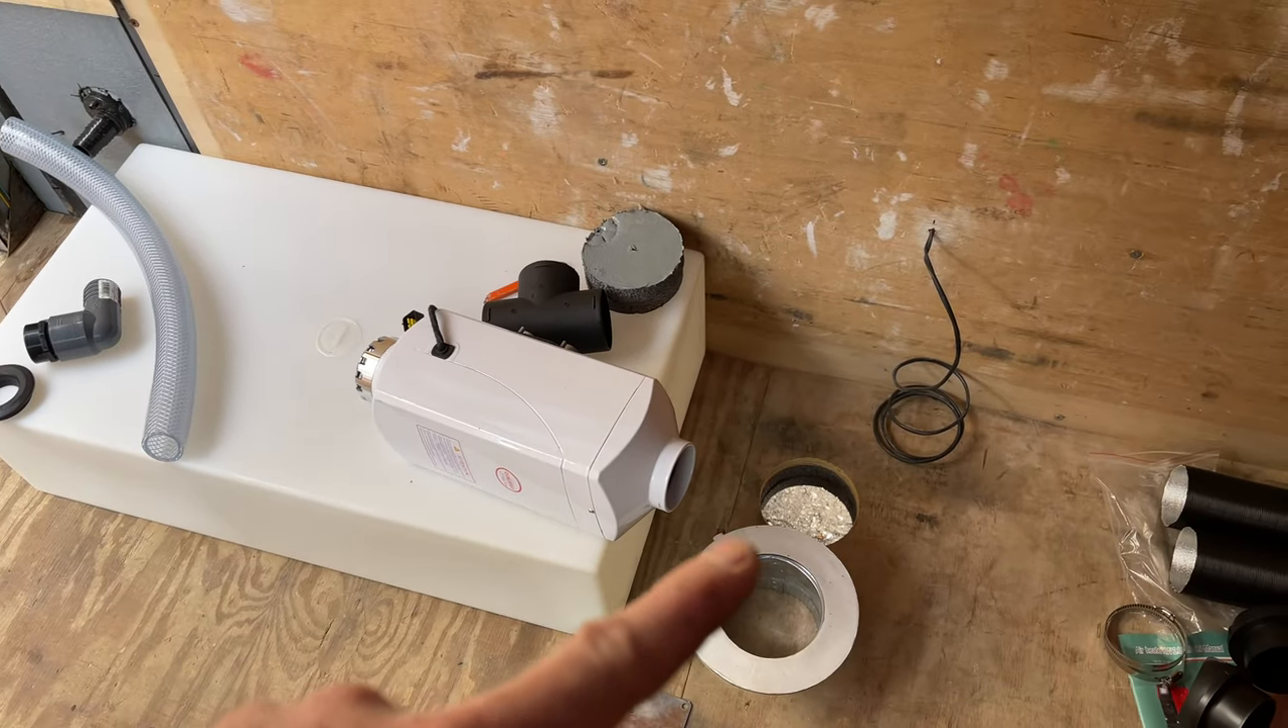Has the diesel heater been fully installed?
No.